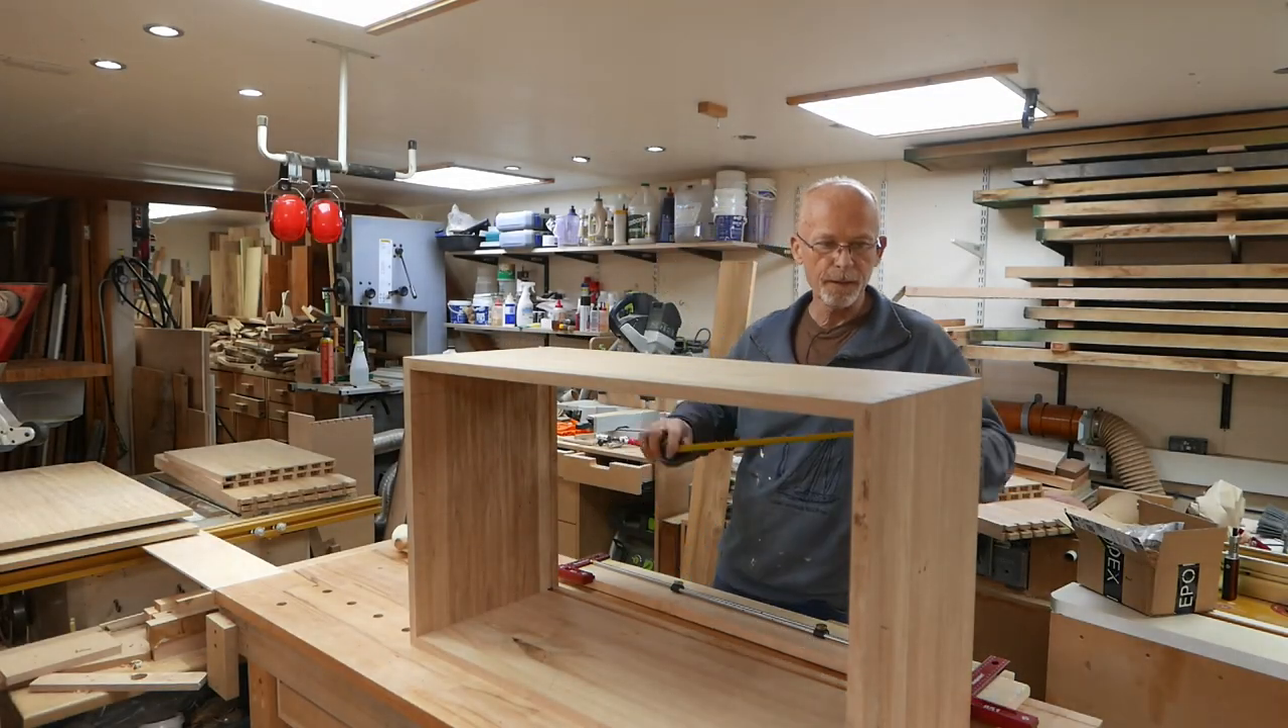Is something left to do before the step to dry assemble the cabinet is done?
No.